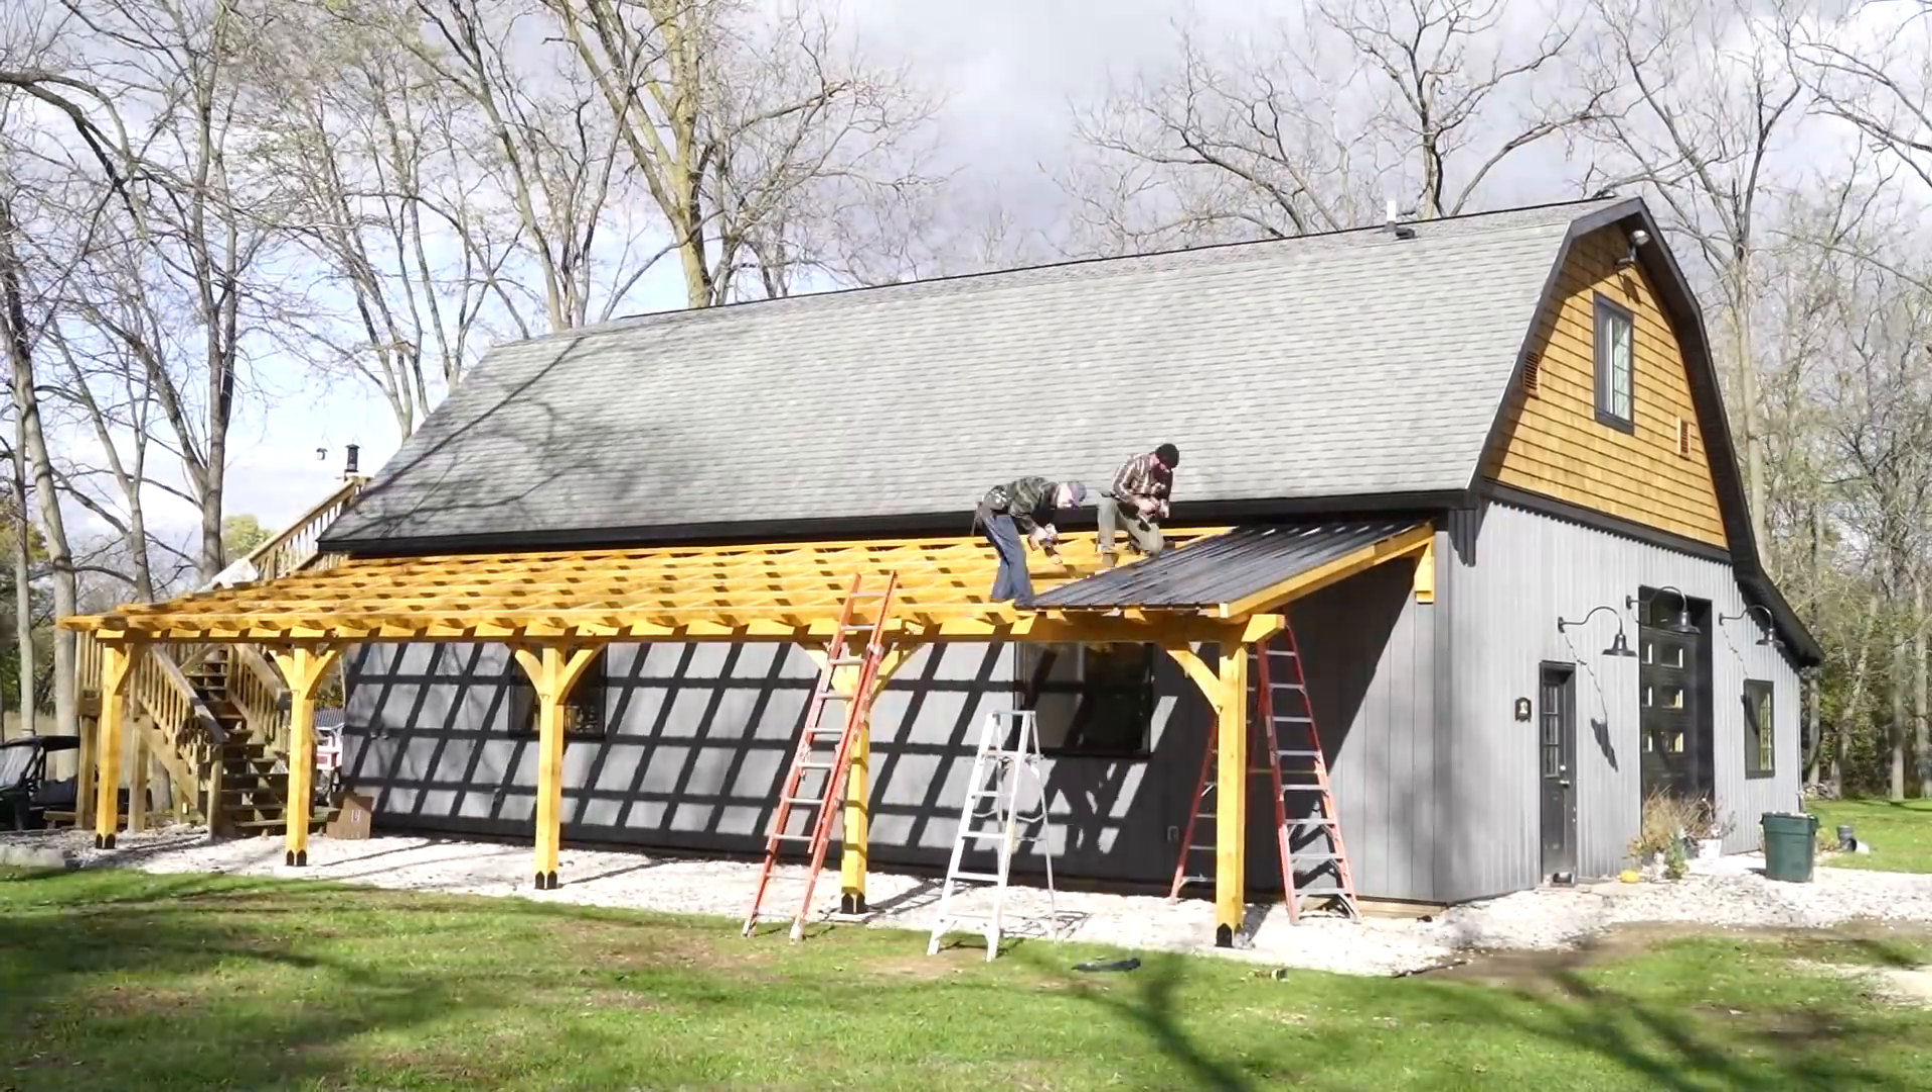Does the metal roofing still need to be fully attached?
Yes.